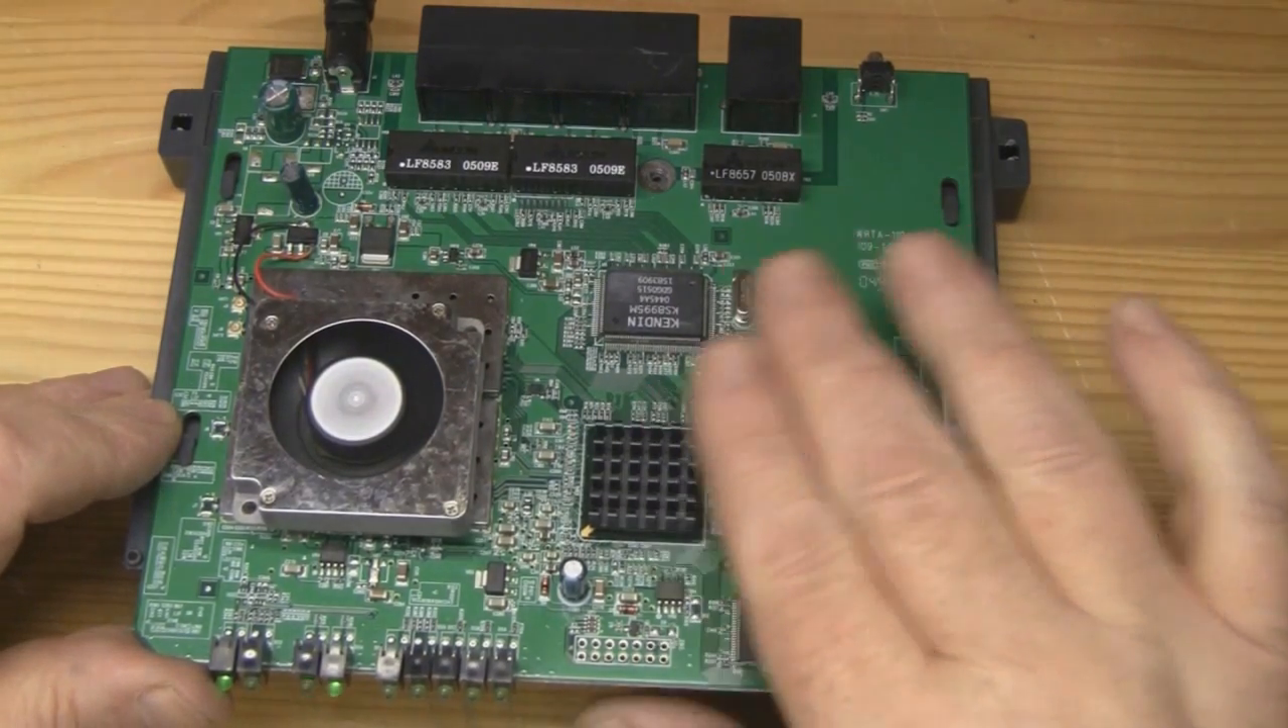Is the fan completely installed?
Yes.